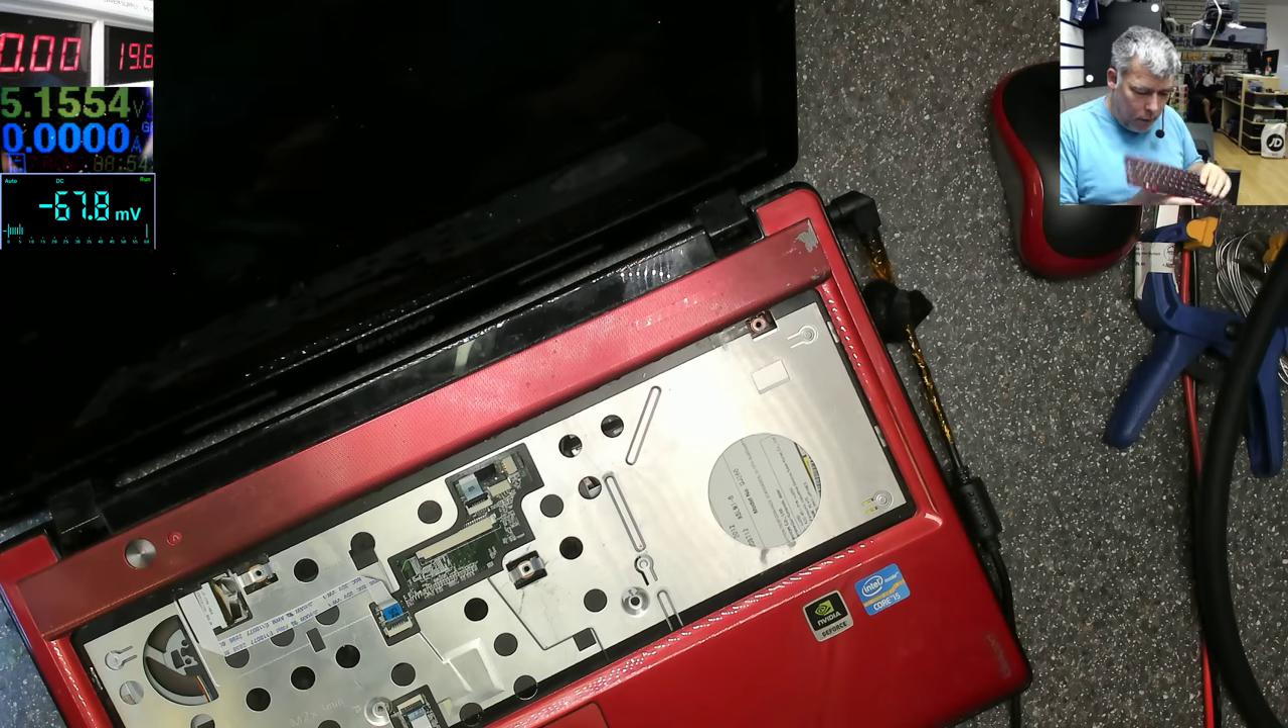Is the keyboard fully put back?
No.